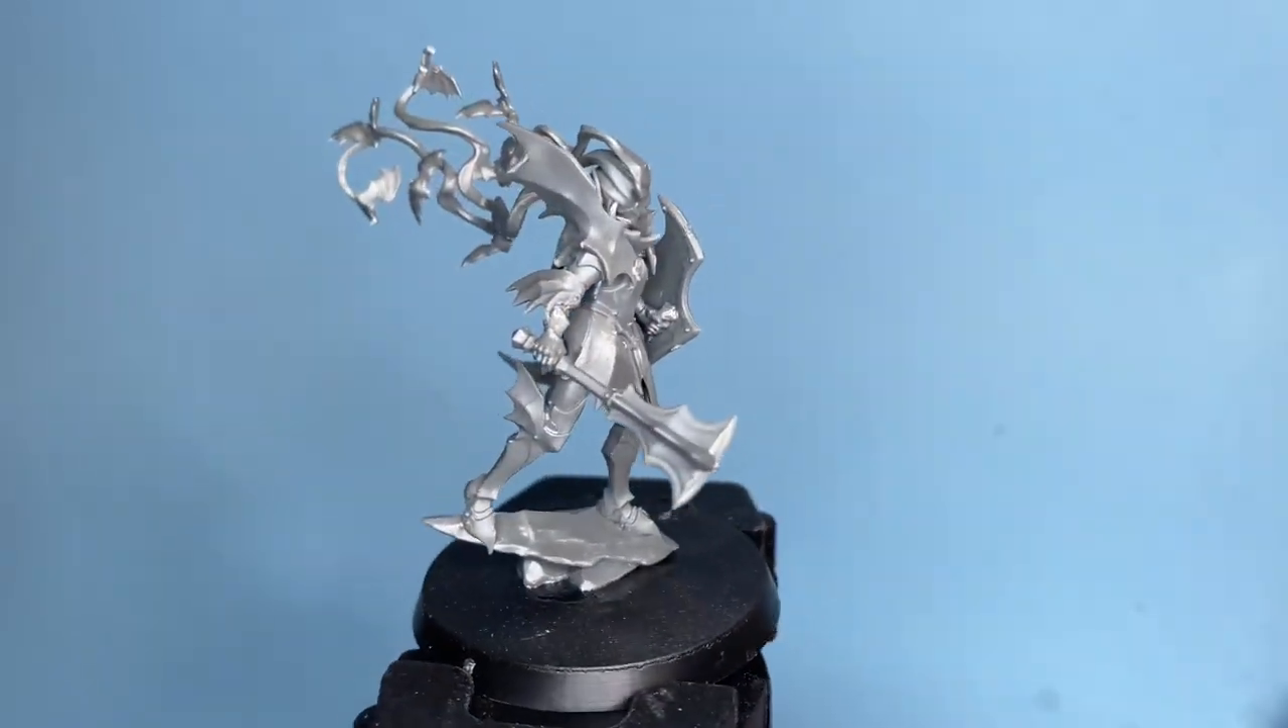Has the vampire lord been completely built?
Yes.